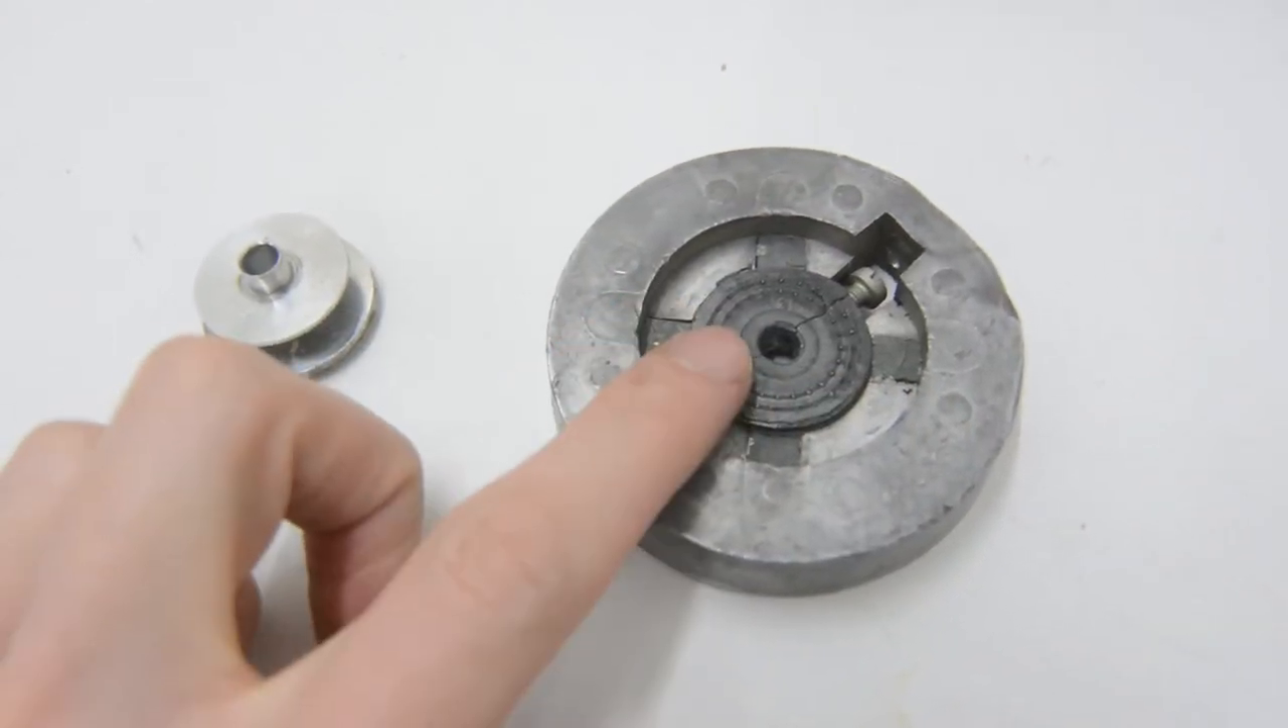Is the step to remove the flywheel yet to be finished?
No.